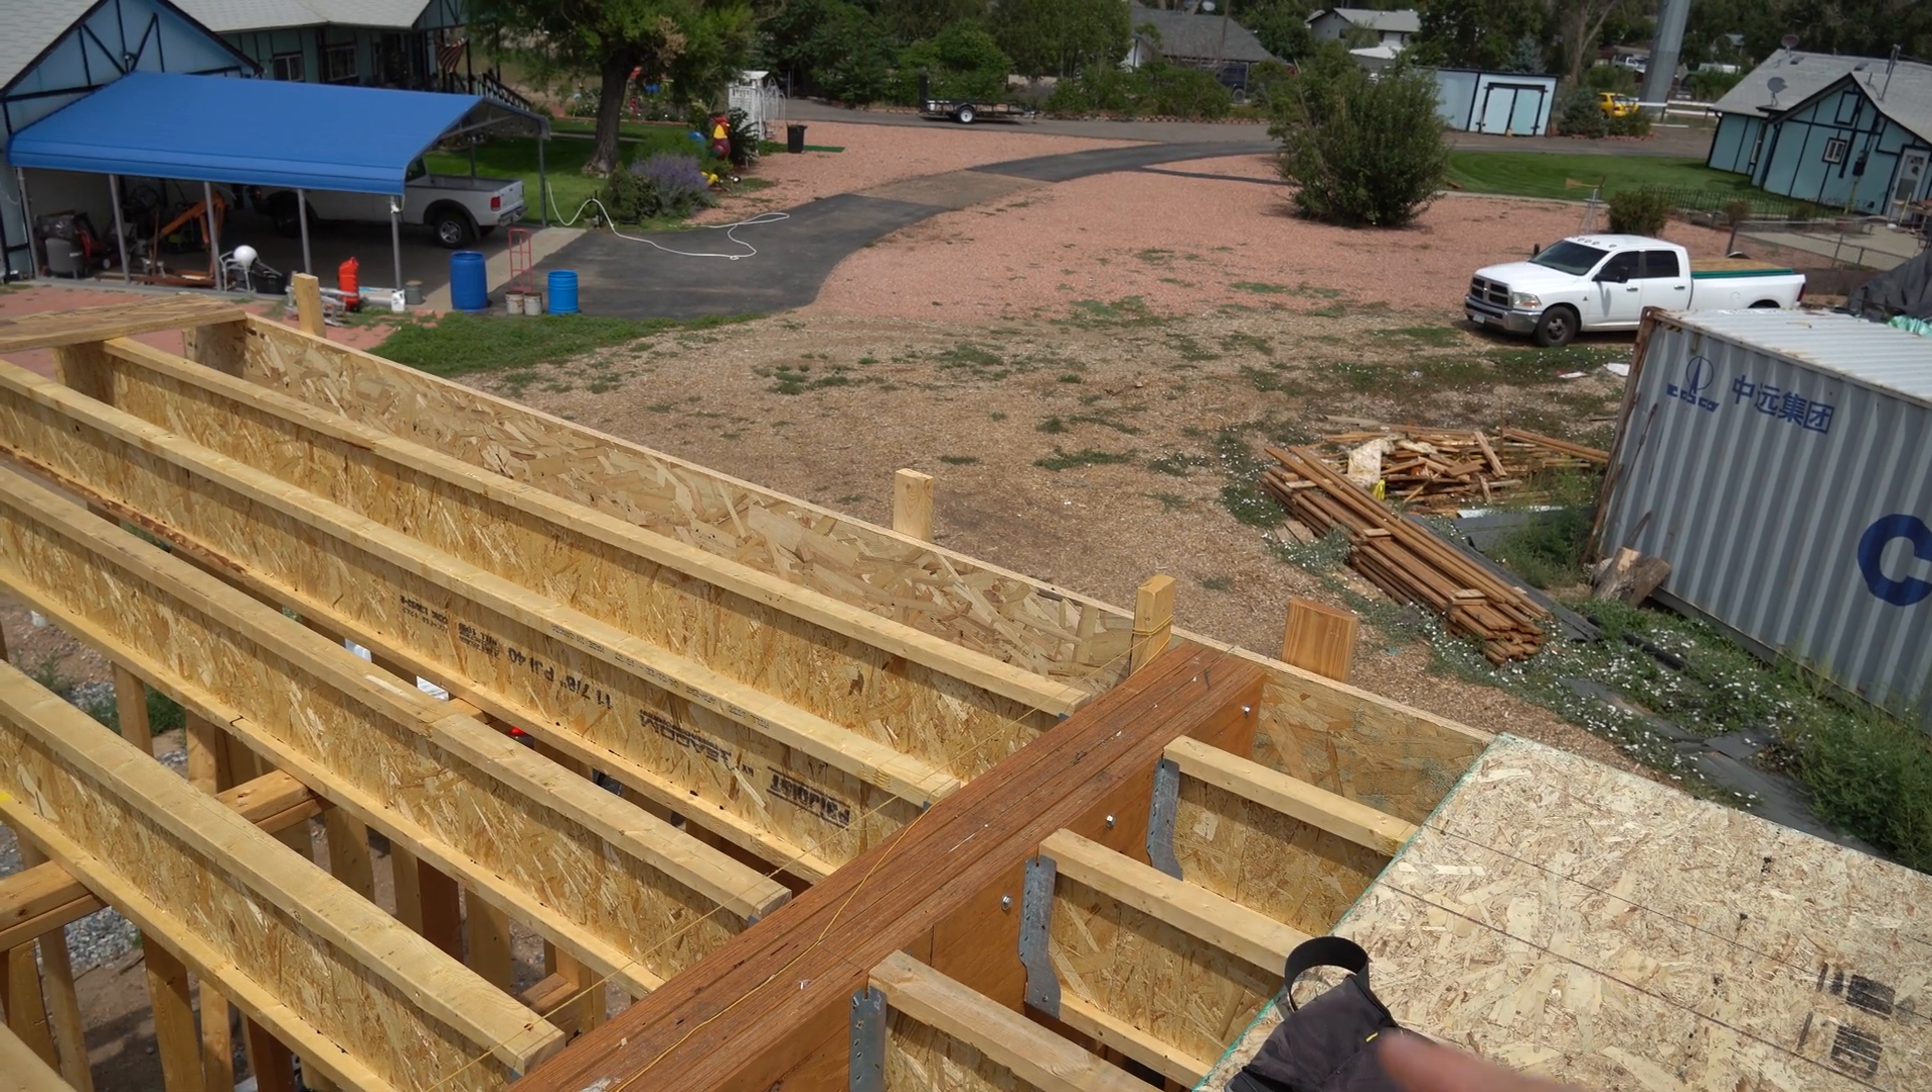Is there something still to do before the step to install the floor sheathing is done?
Yes.